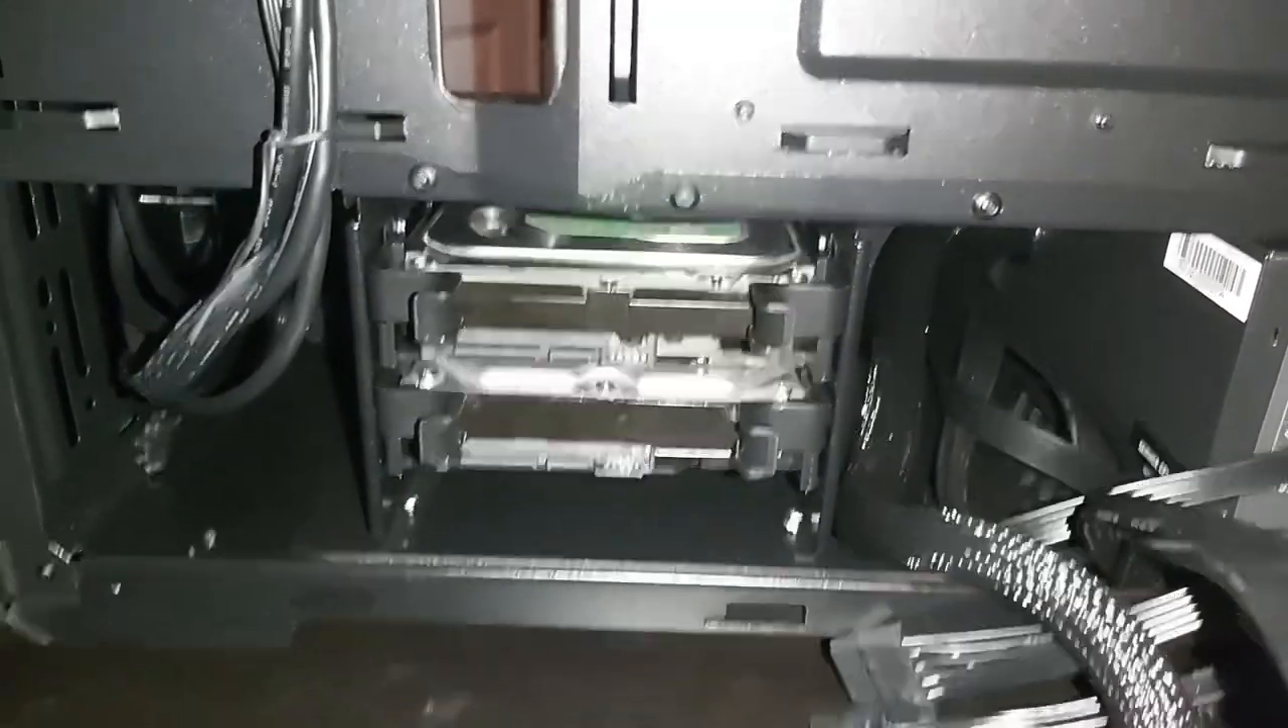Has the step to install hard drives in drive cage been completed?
Yes.